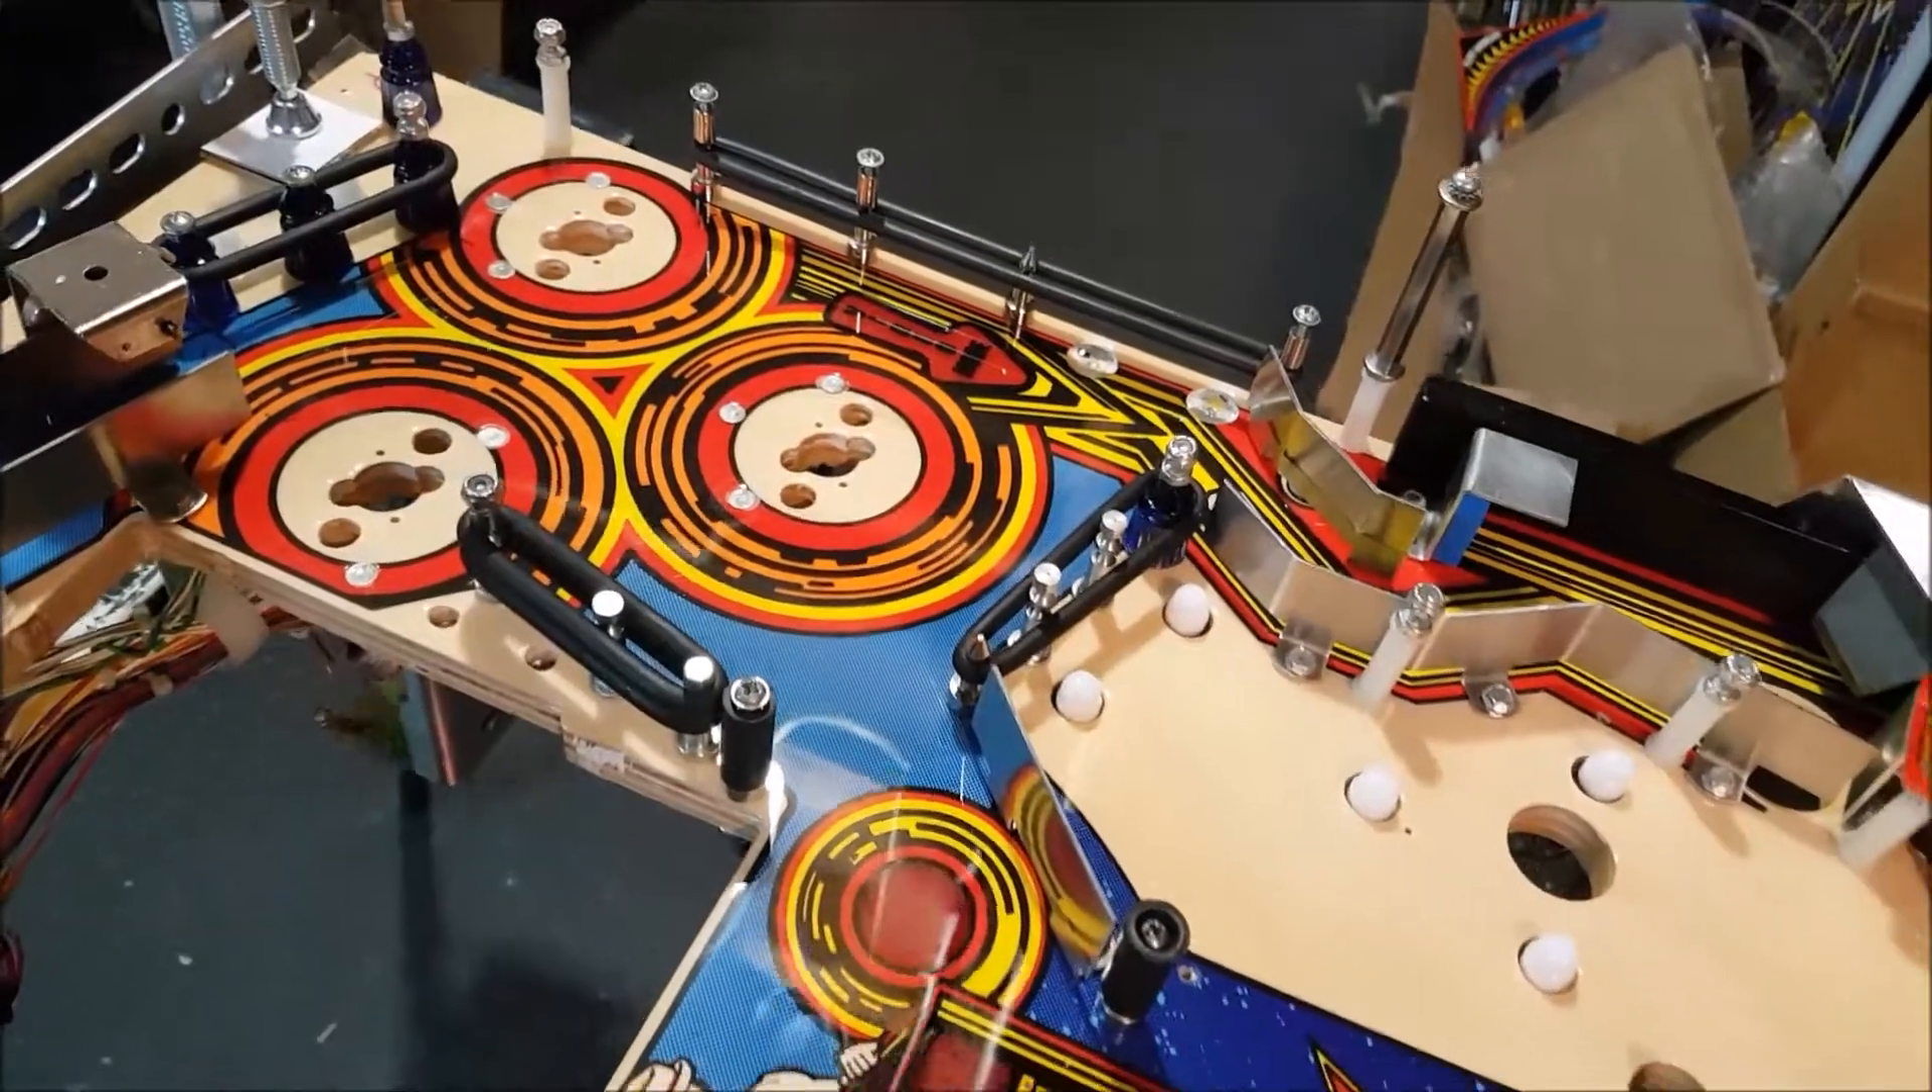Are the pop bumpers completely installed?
No.